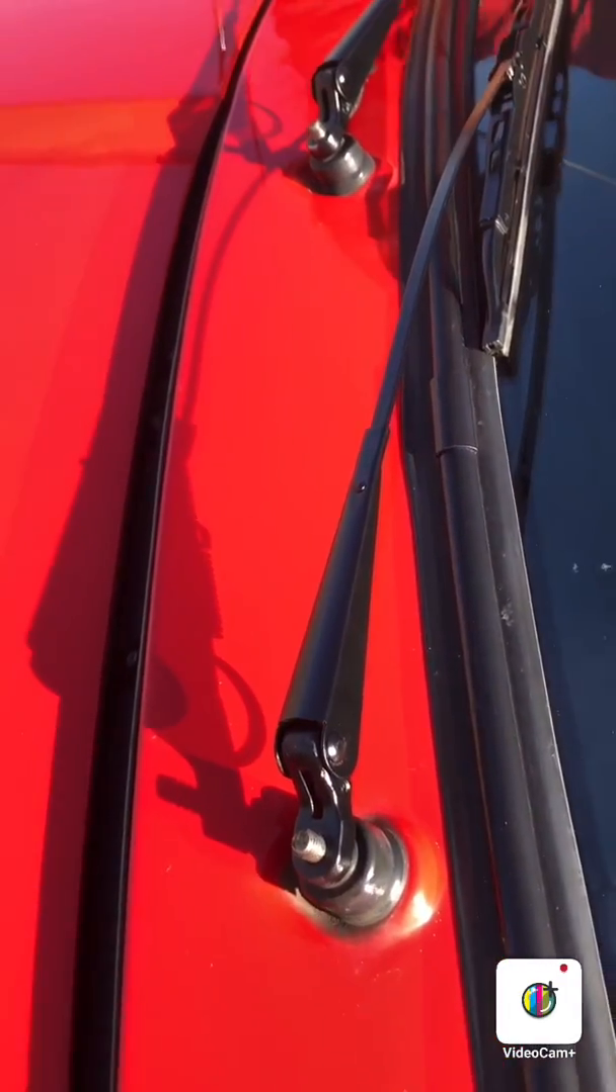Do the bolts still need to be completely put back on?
Yes.